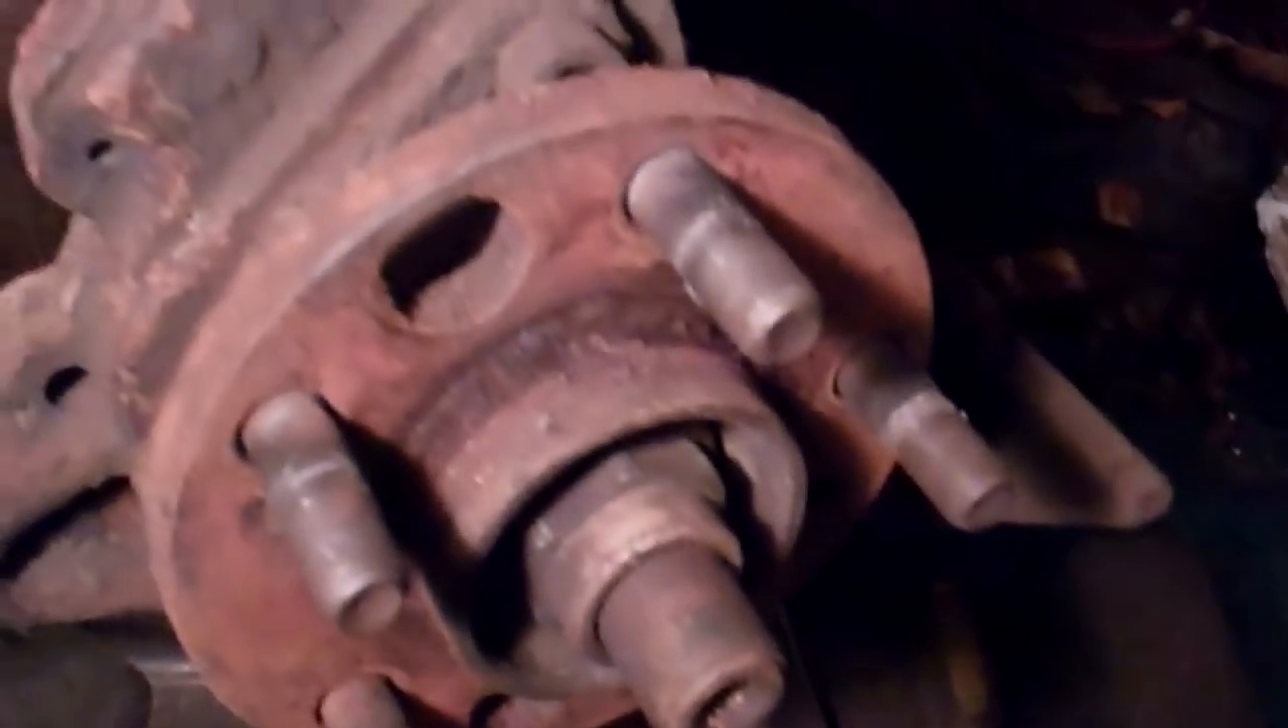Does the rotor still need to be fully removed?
No.